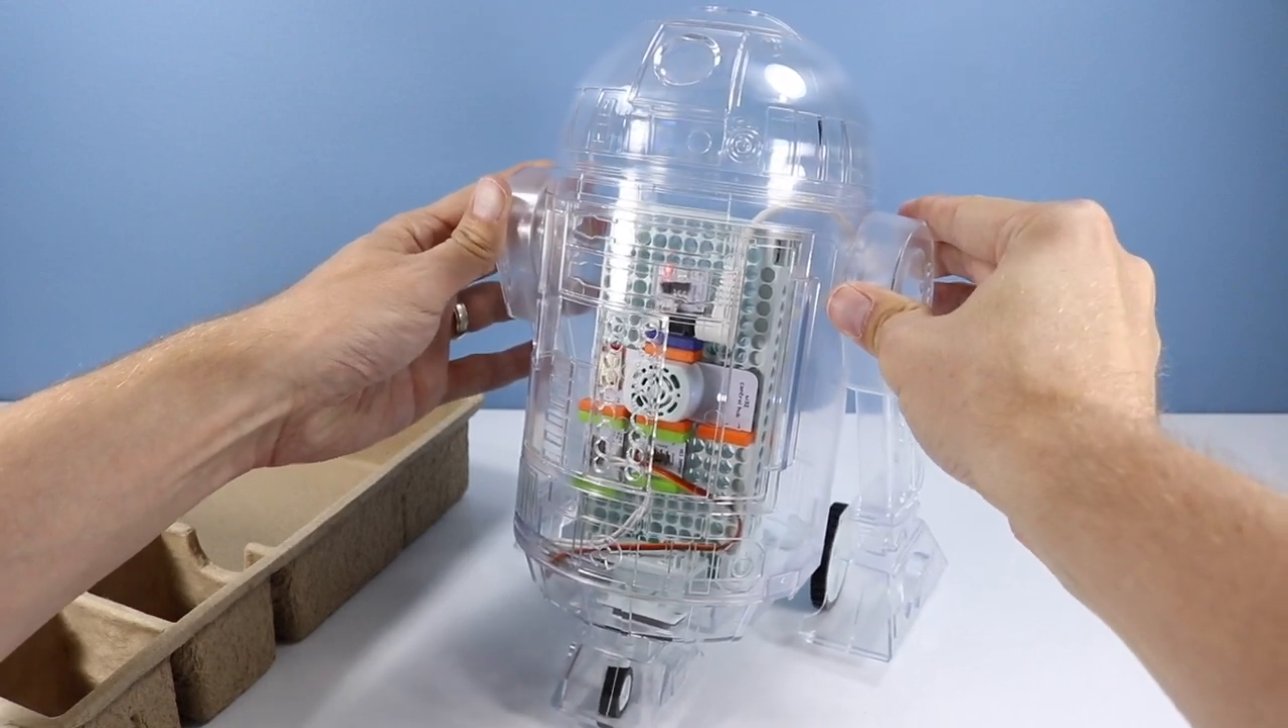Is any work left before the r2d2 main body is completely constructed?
No.